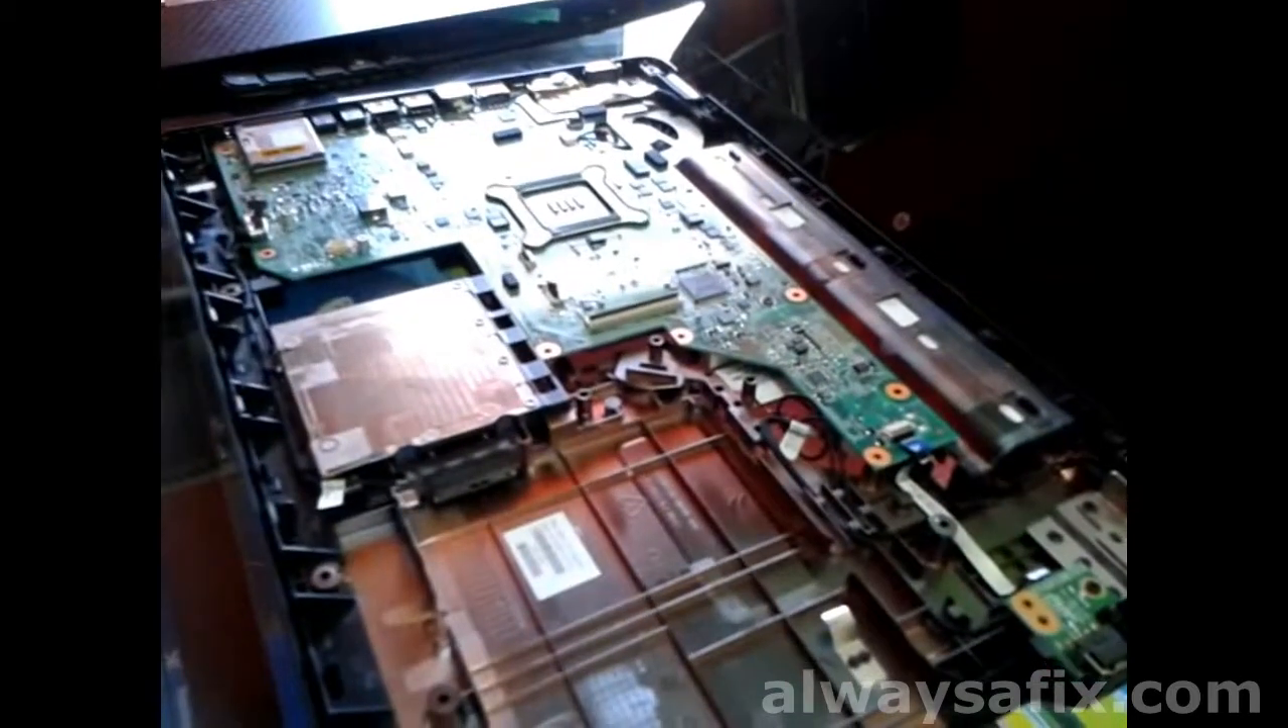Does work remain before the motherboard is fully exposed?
No.